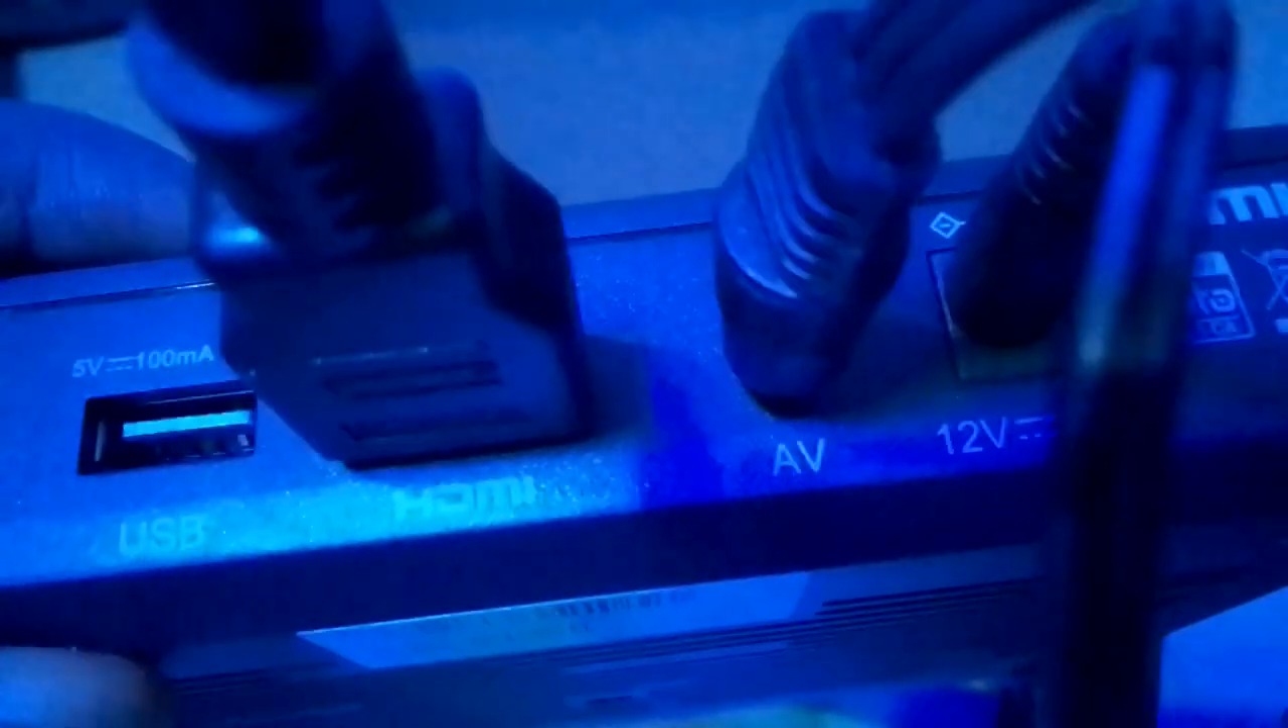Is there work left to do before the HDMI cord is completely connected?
No.